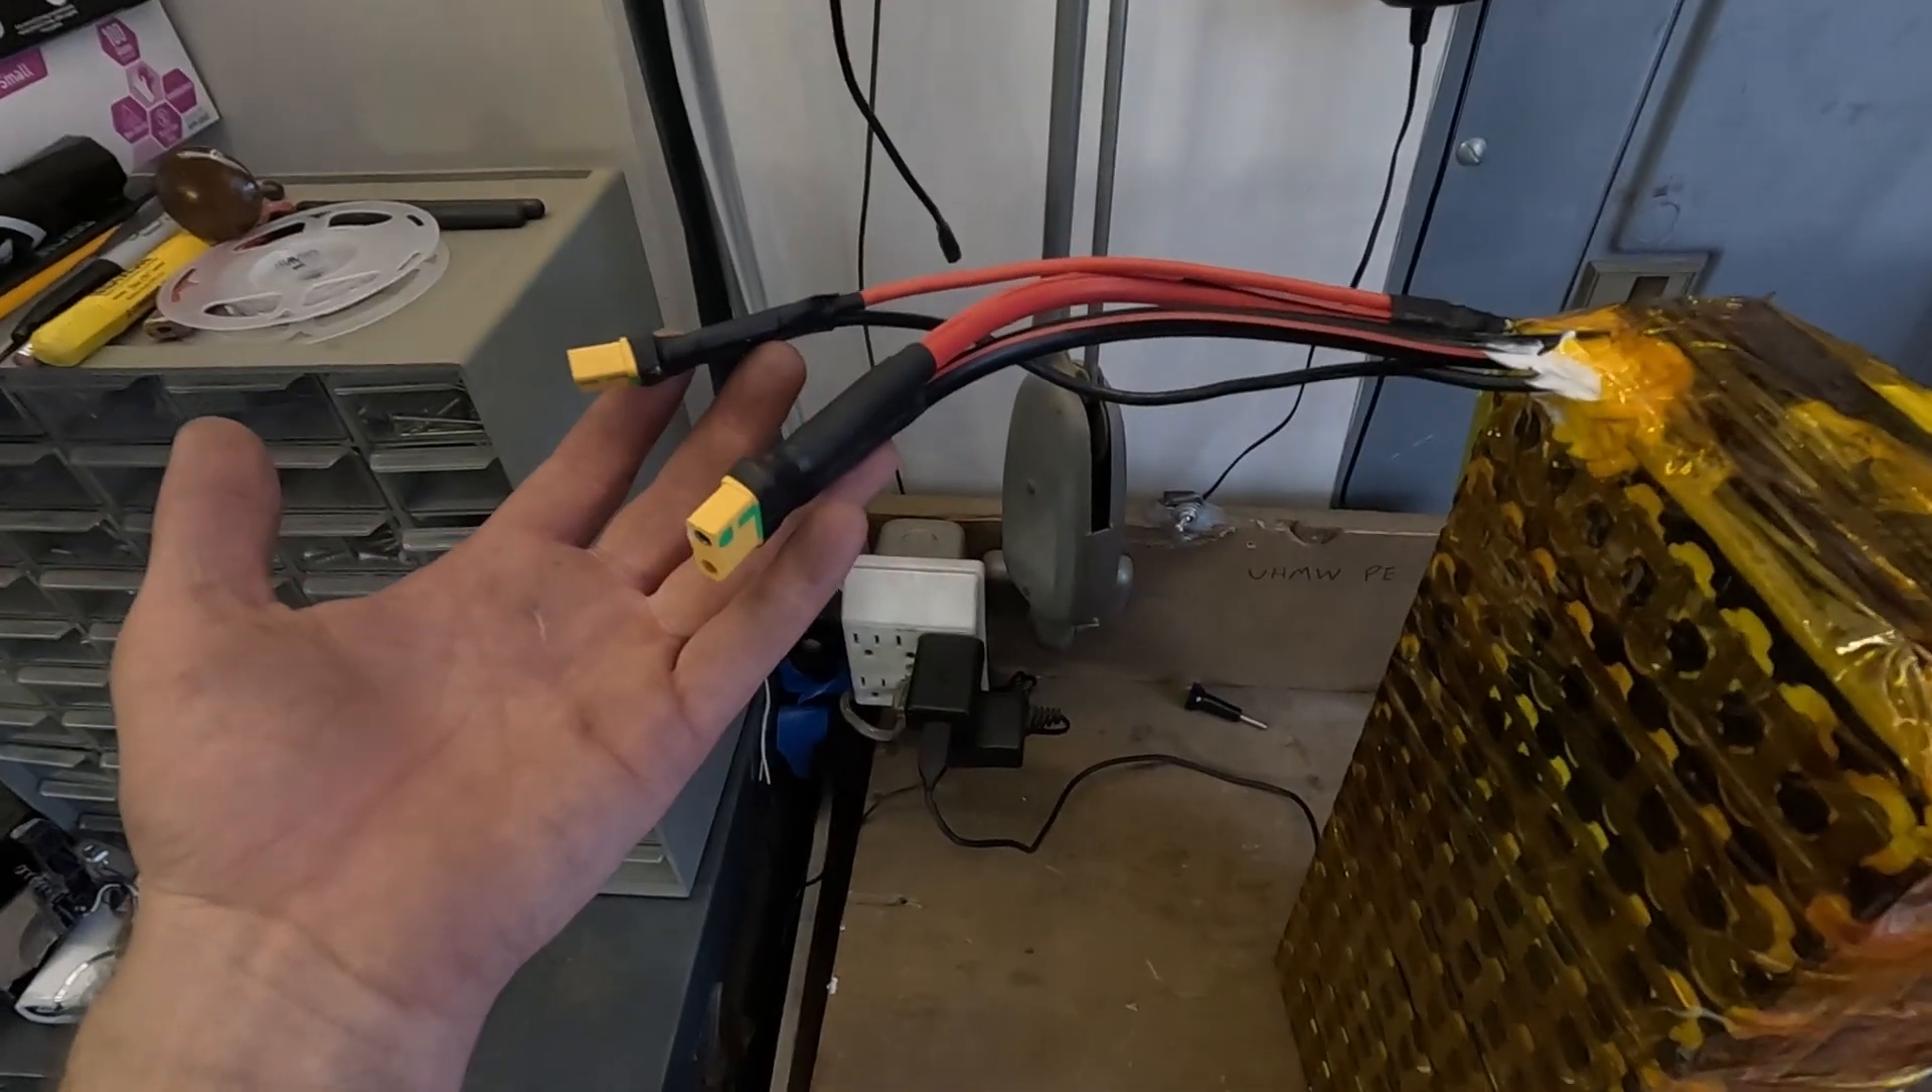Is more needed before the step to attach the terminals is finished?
No.